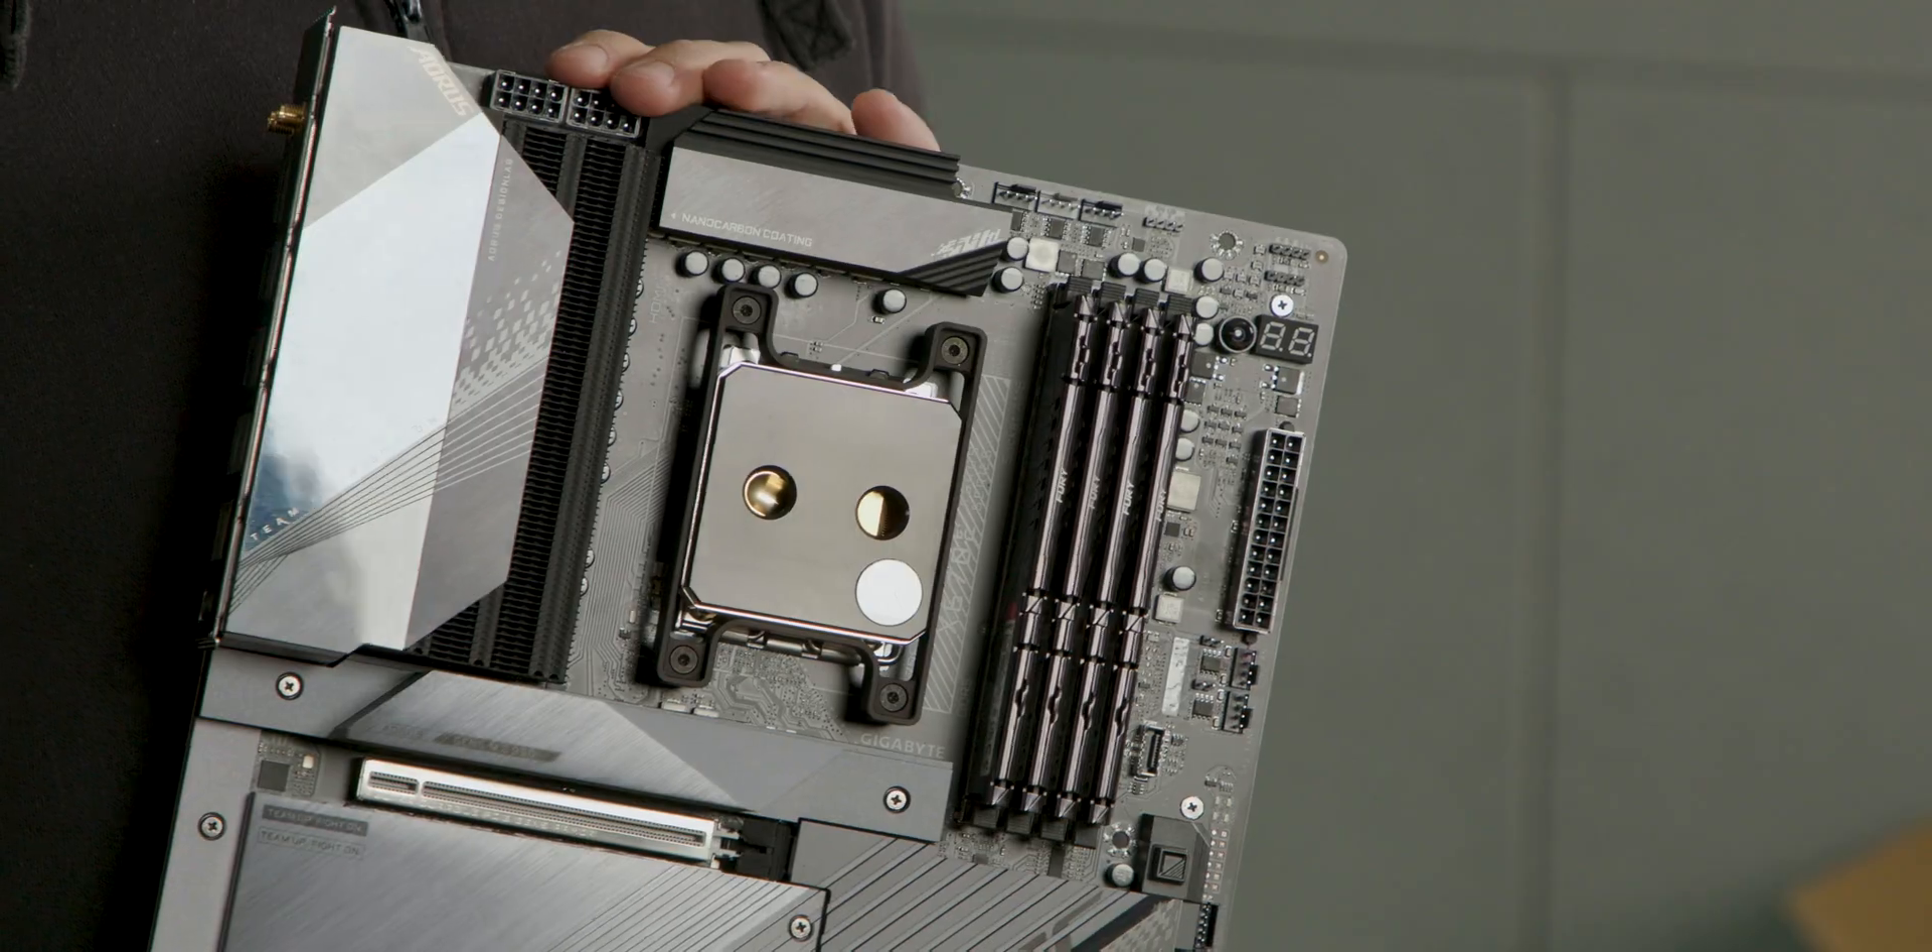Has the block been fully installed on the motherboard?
Yes.